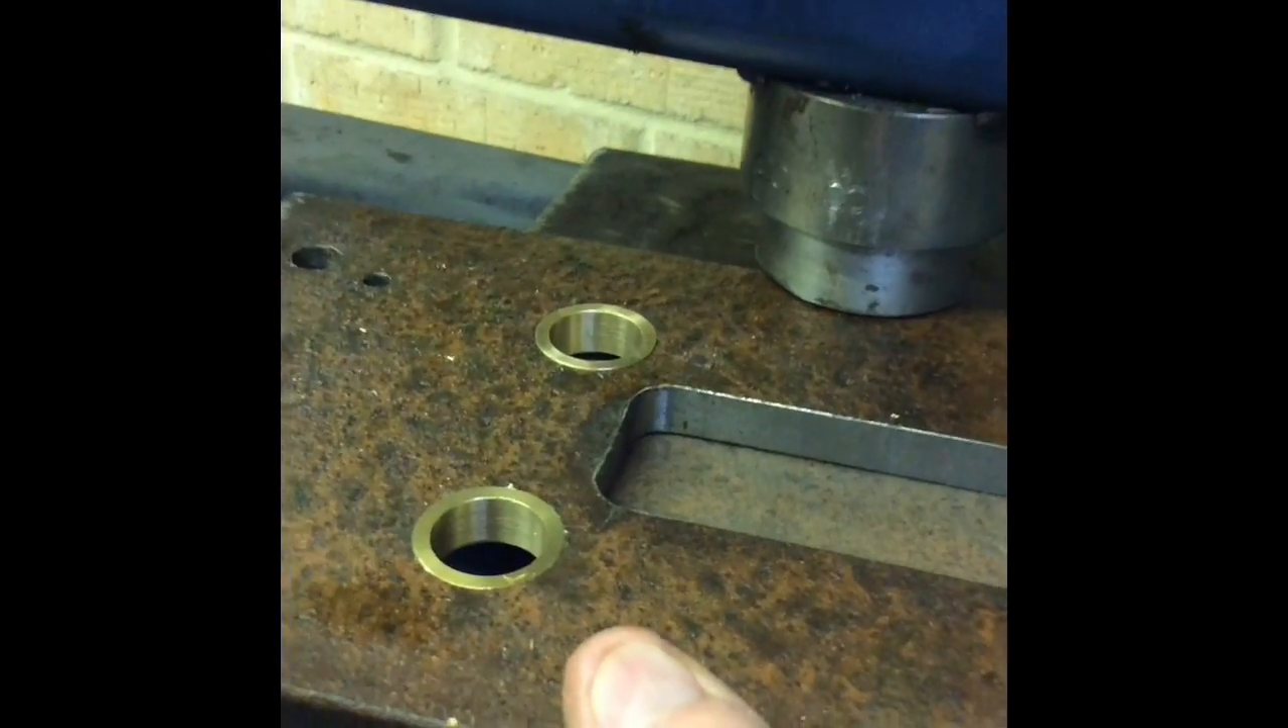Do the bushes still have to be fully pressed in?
No.